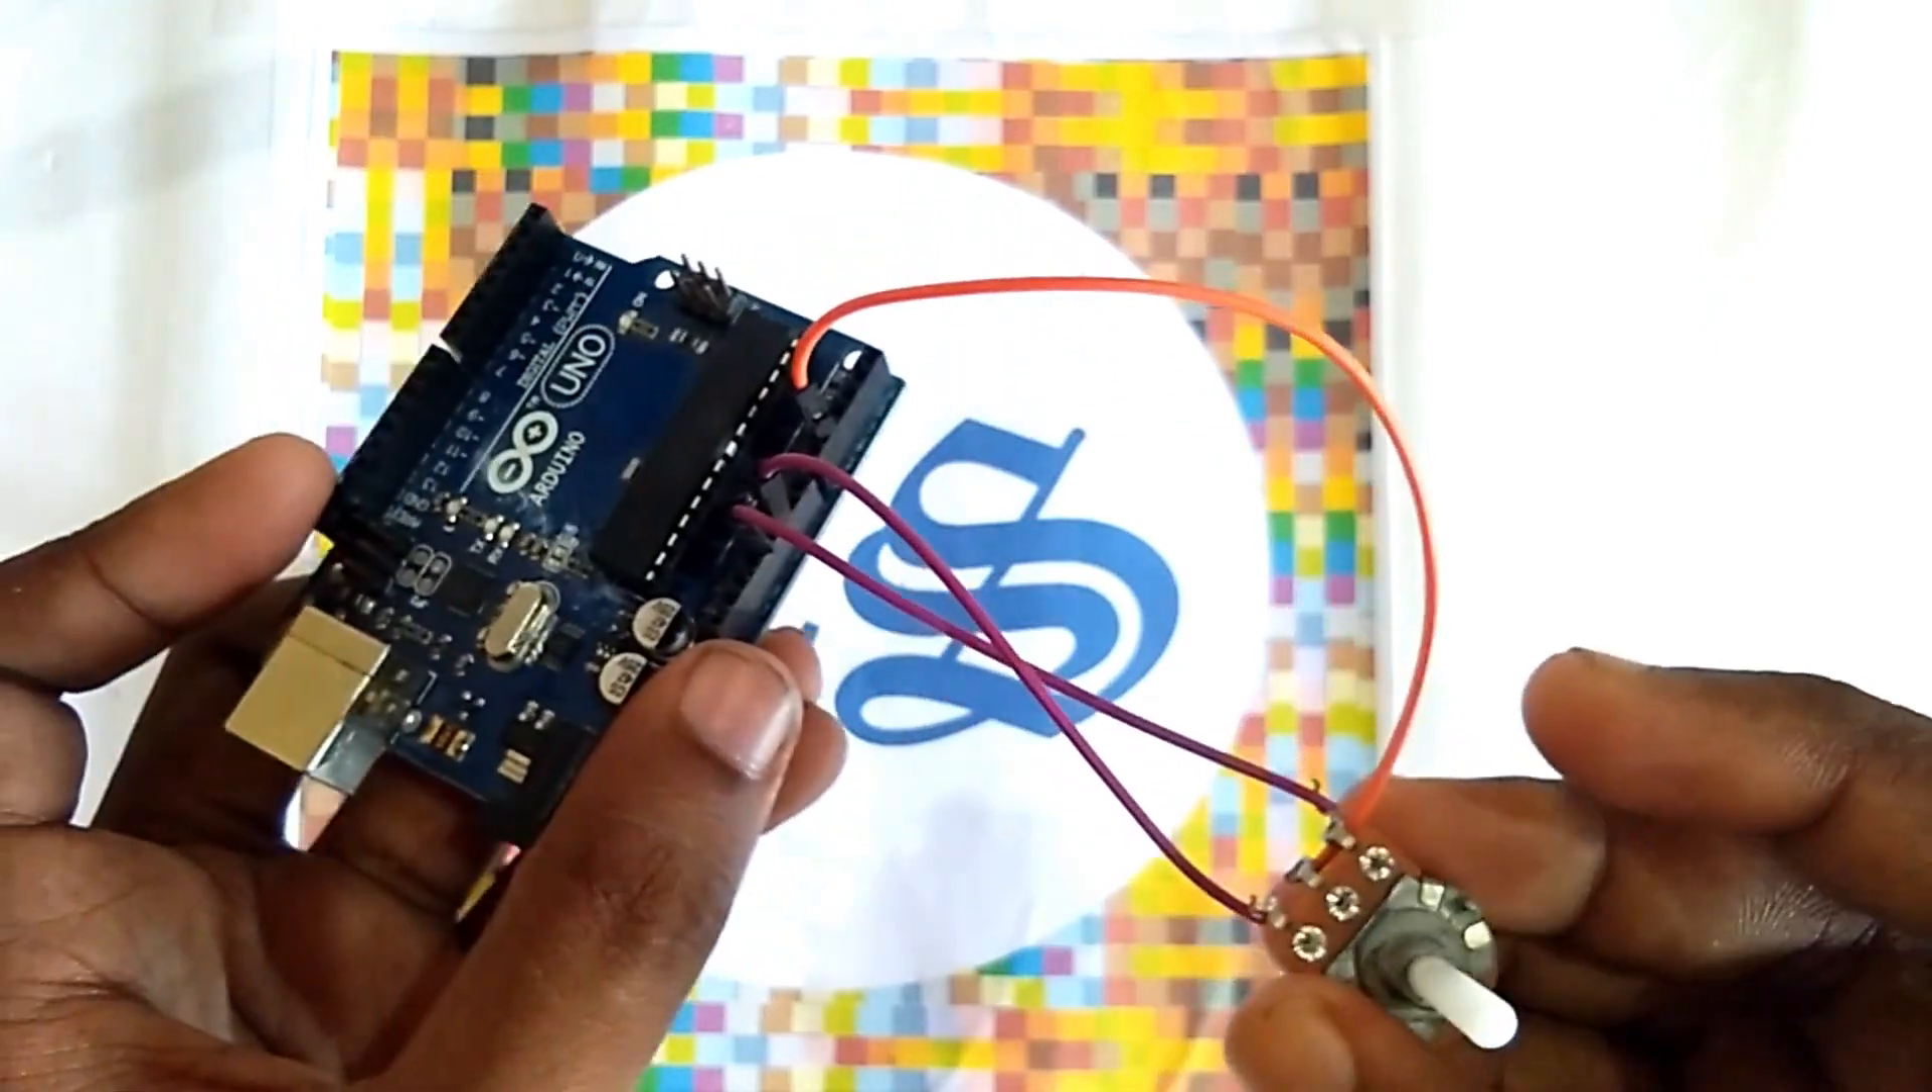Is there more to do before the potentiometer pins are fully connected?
No.